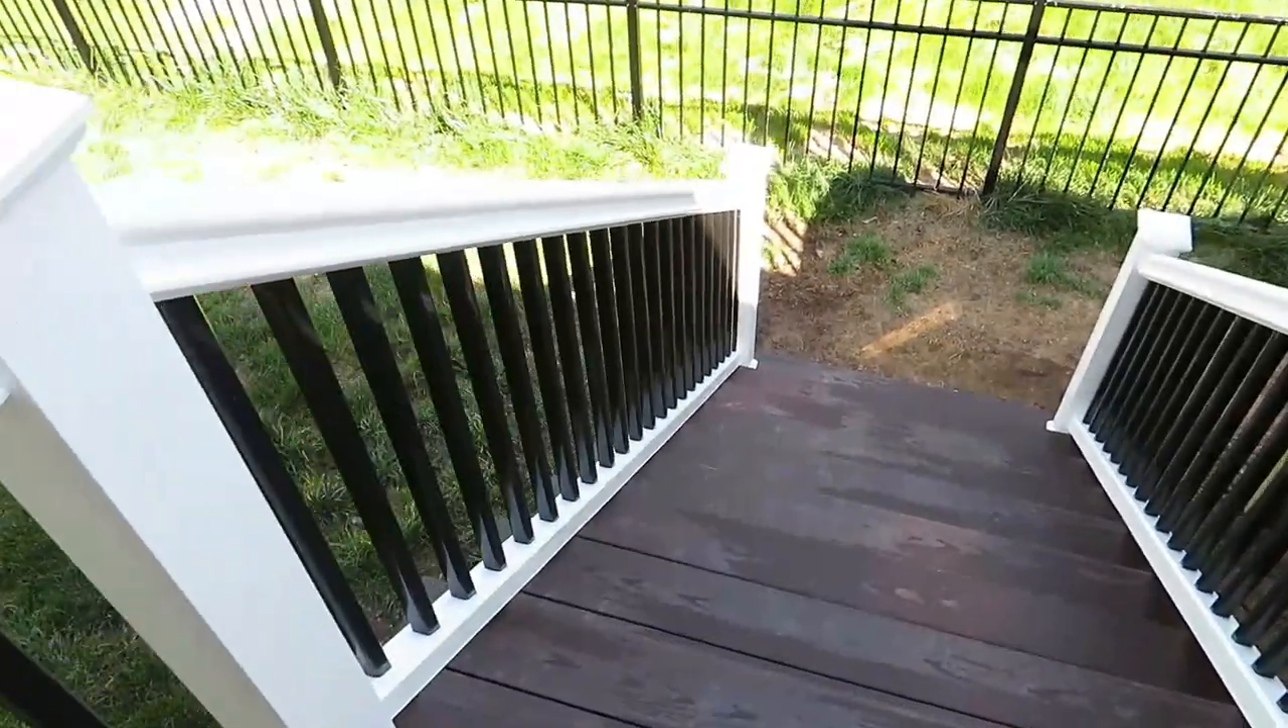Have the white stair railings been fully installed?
Yes.